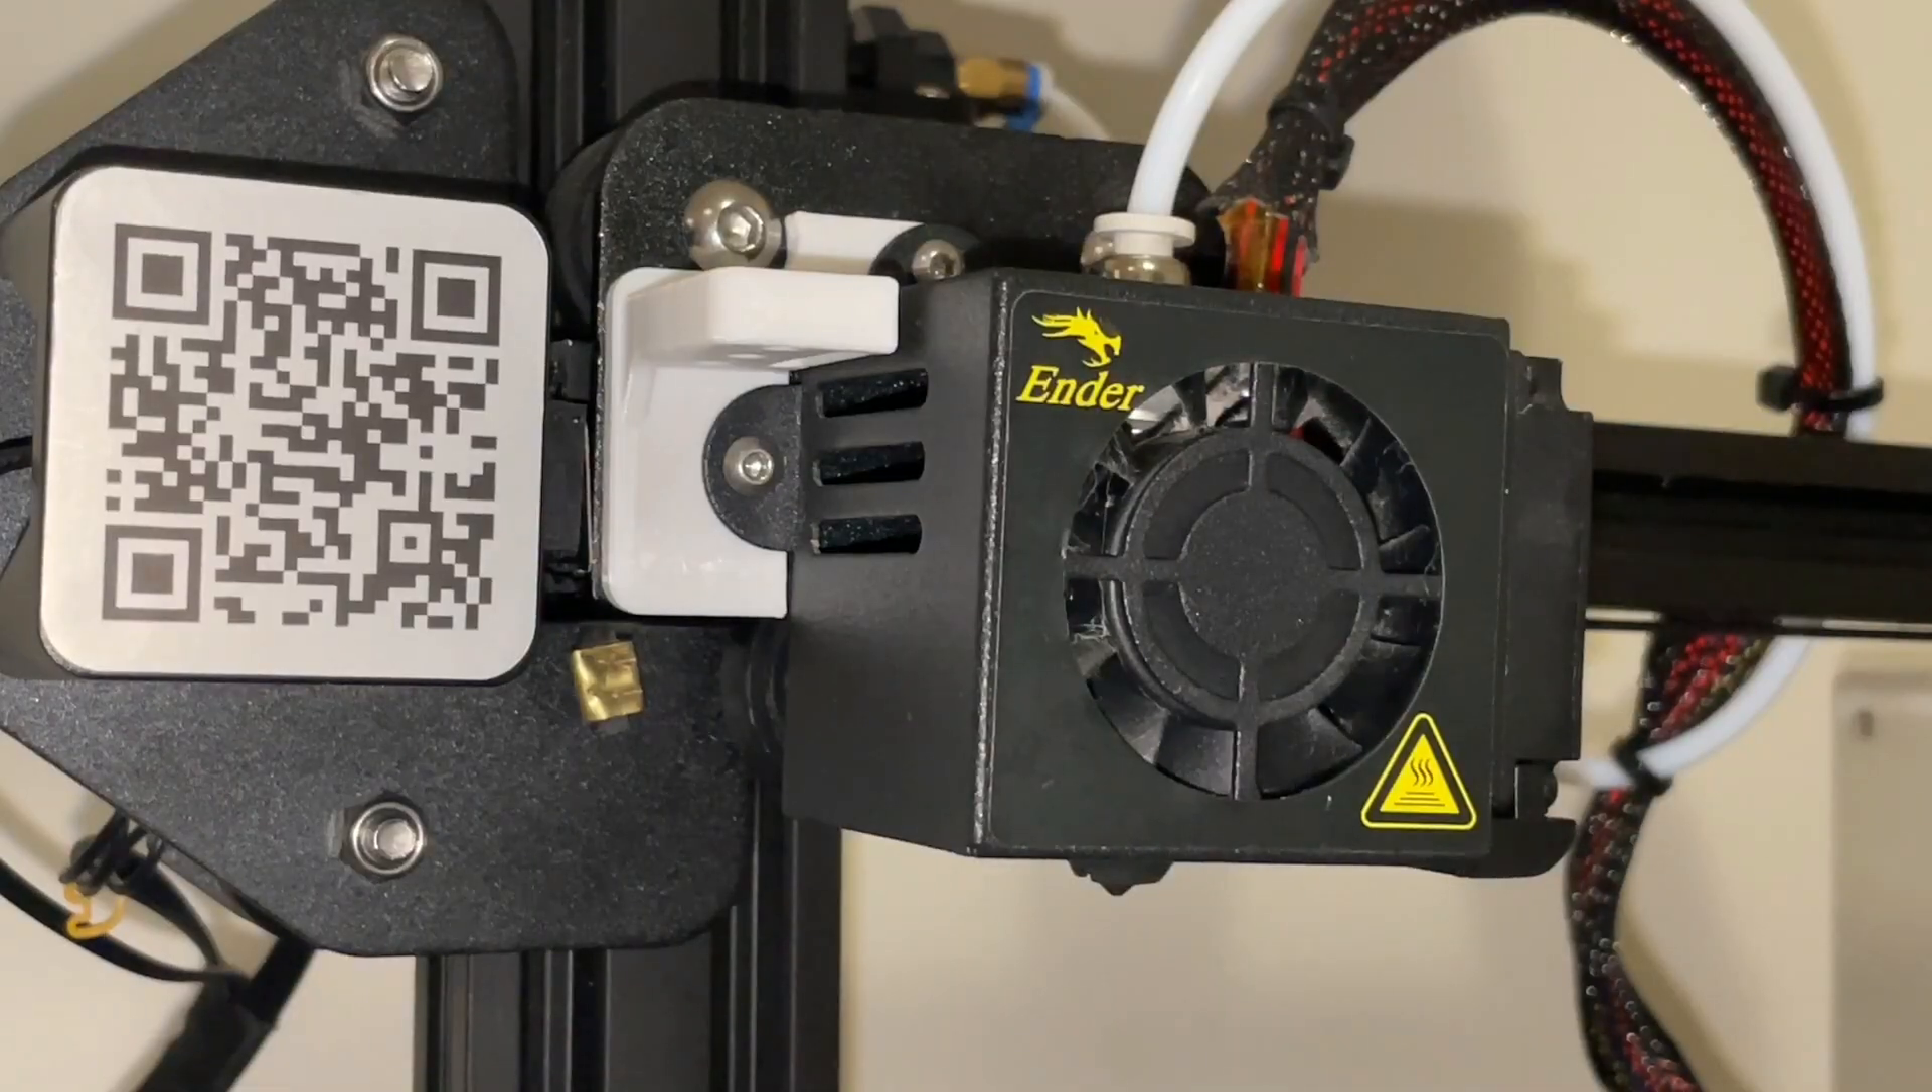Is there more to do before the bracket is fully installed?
No.